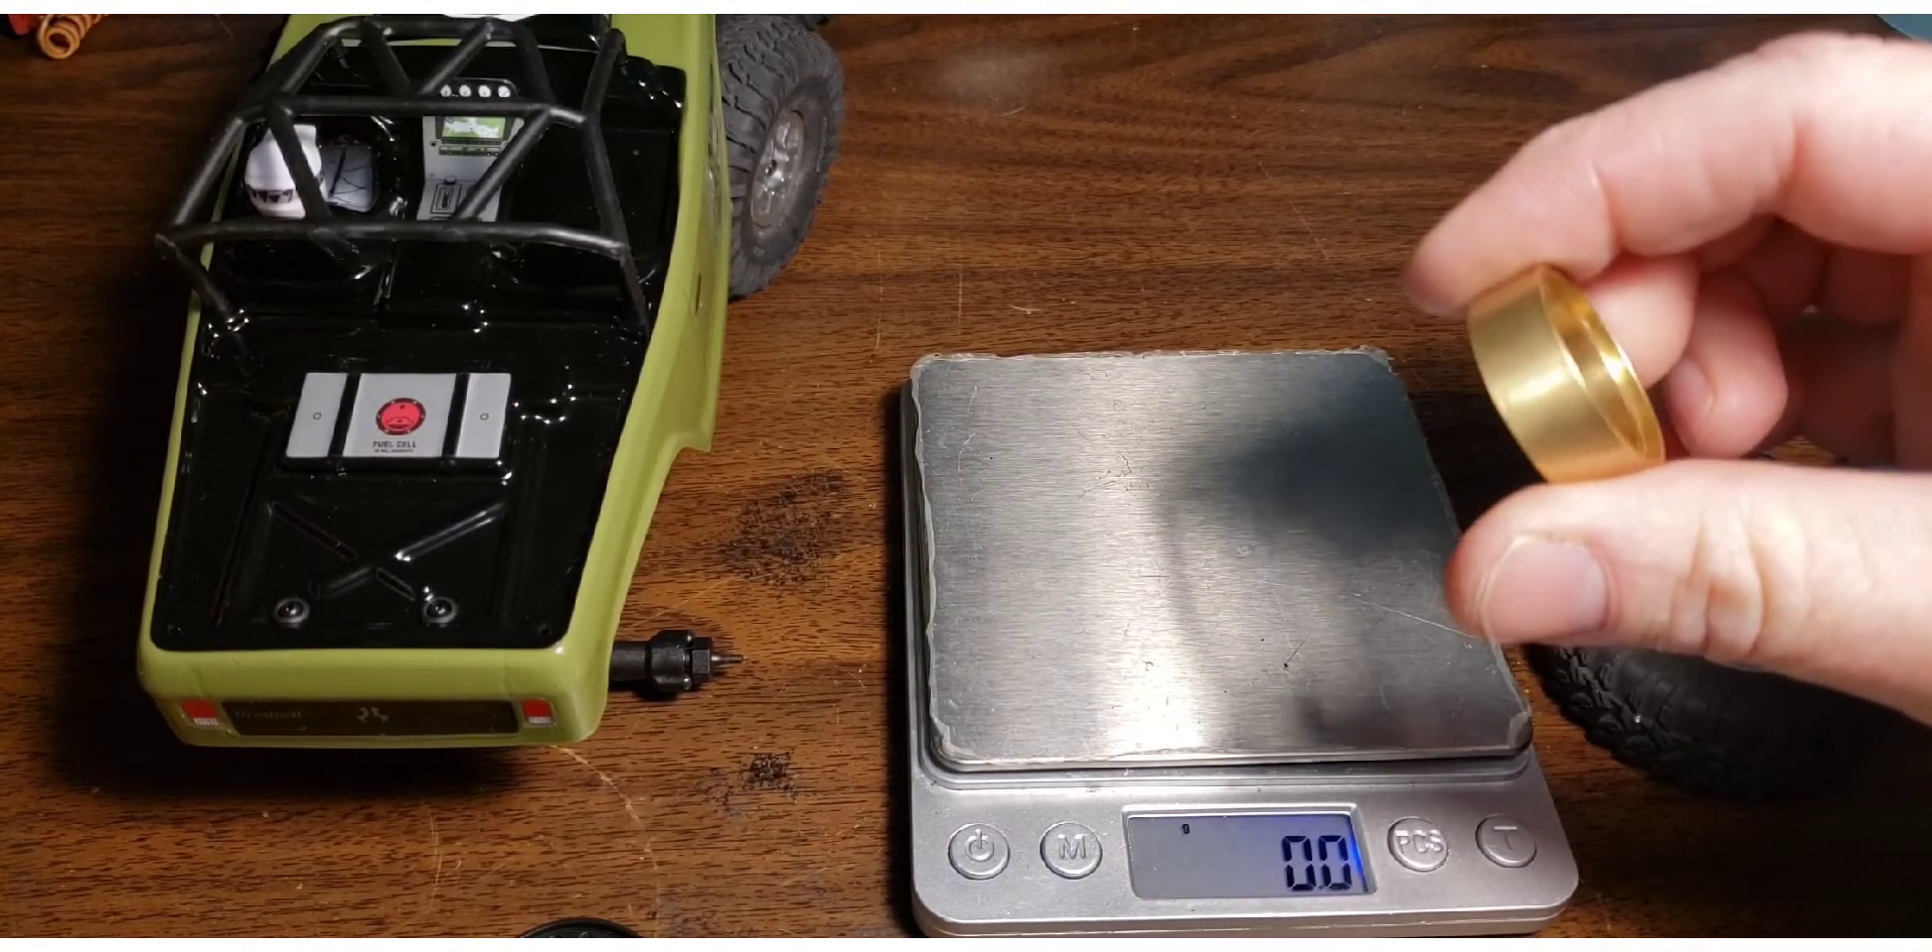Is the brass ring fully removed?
Yes.